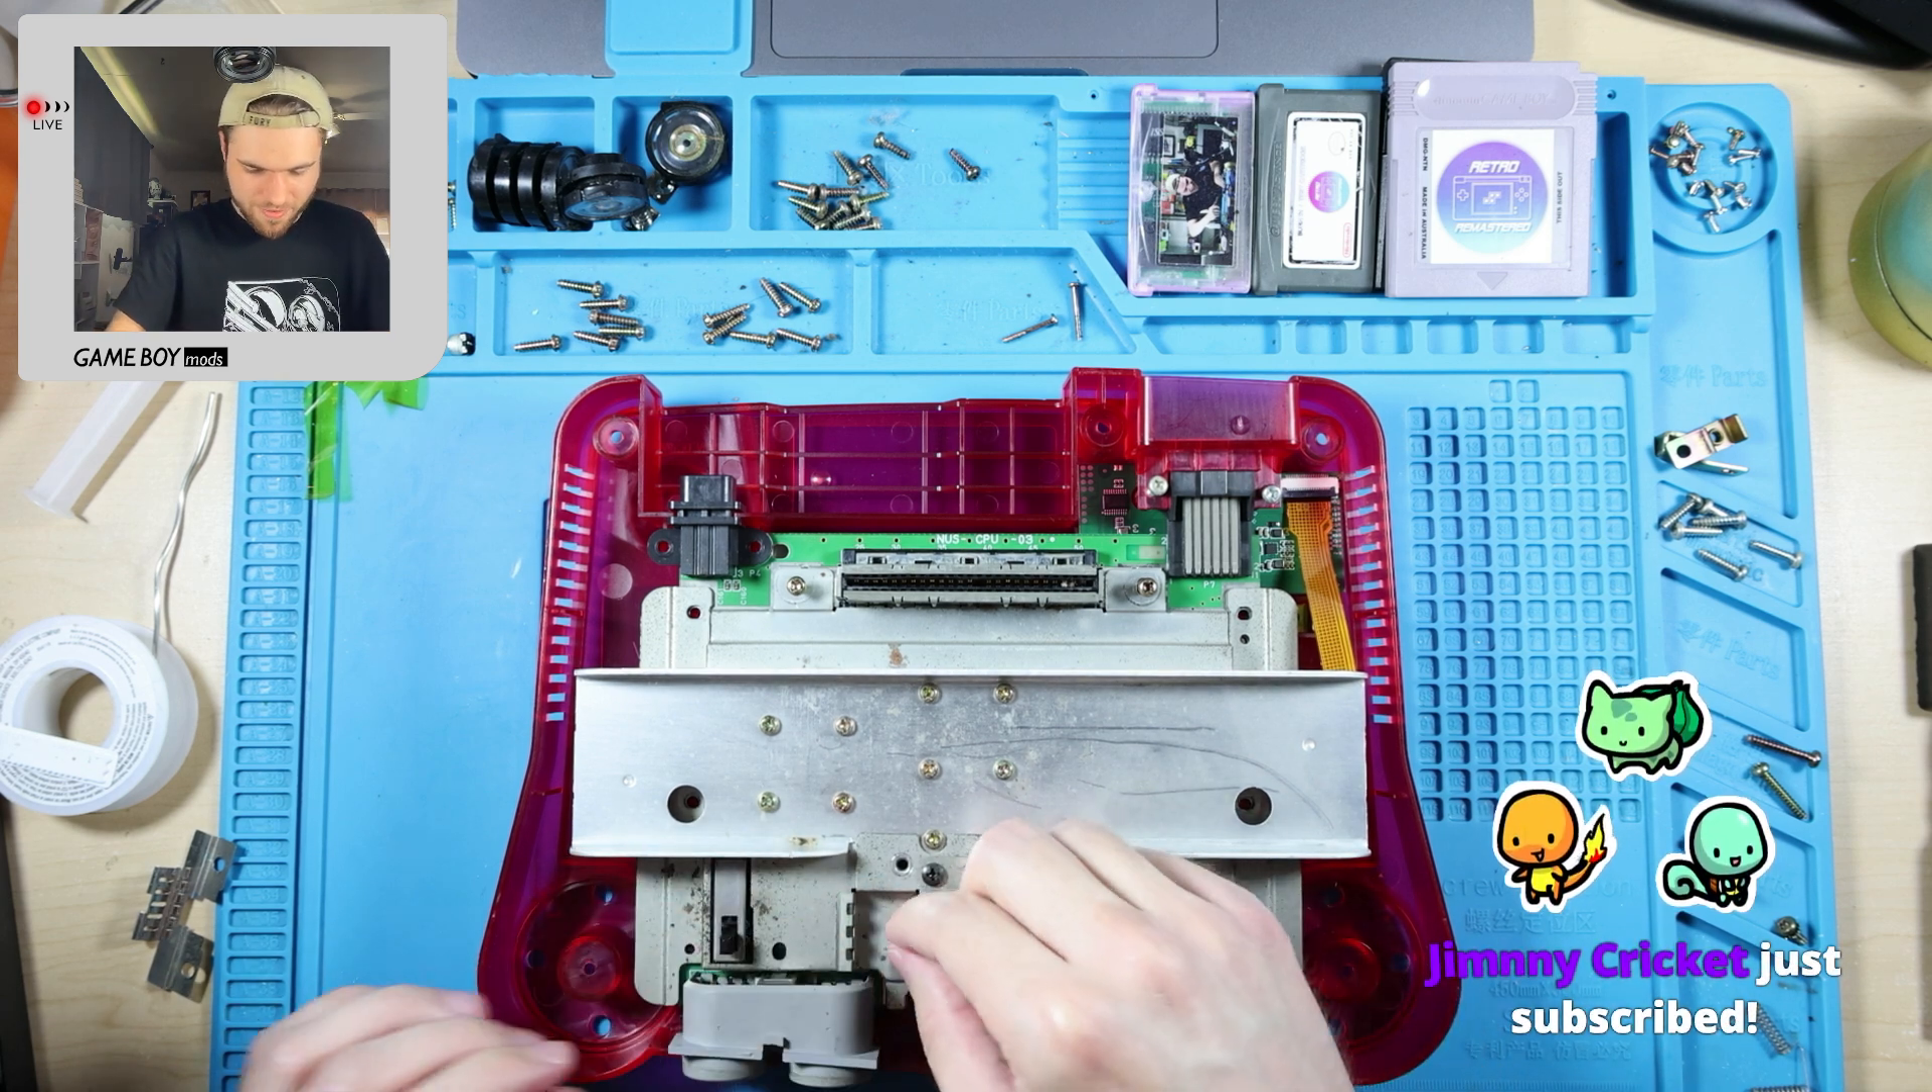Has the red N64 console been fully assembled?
No.